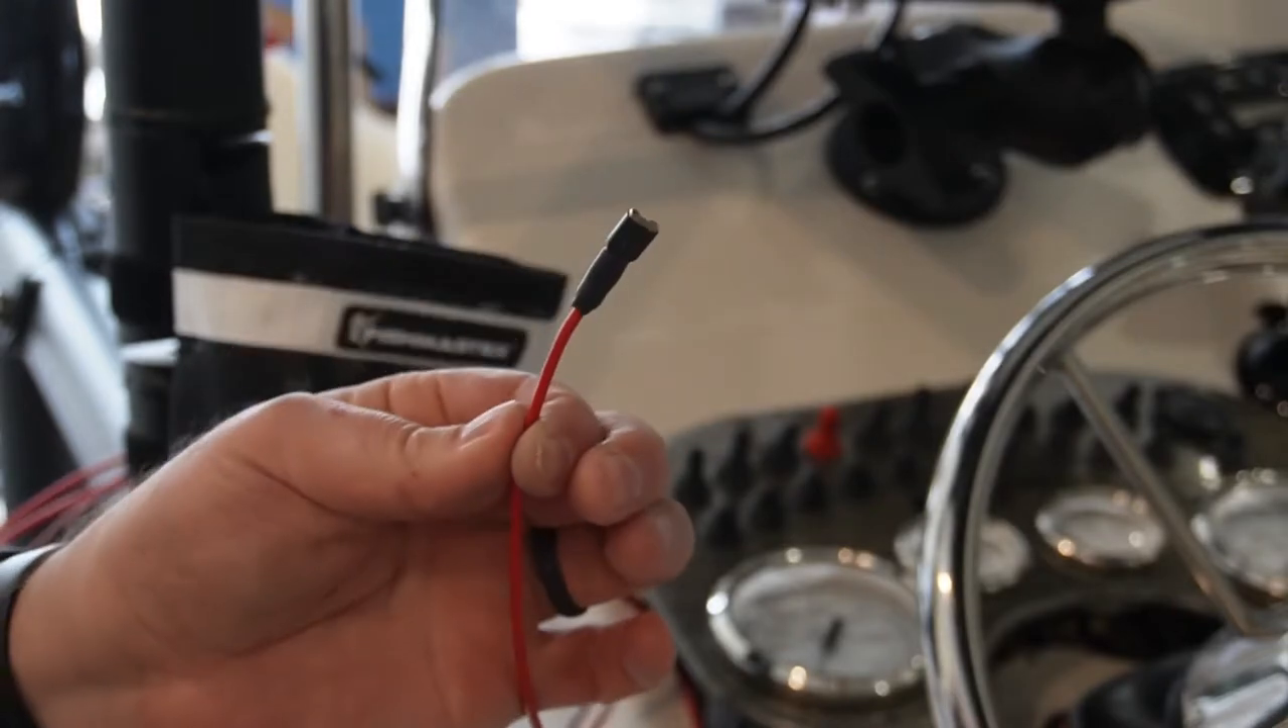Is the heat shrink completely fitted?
Yes.